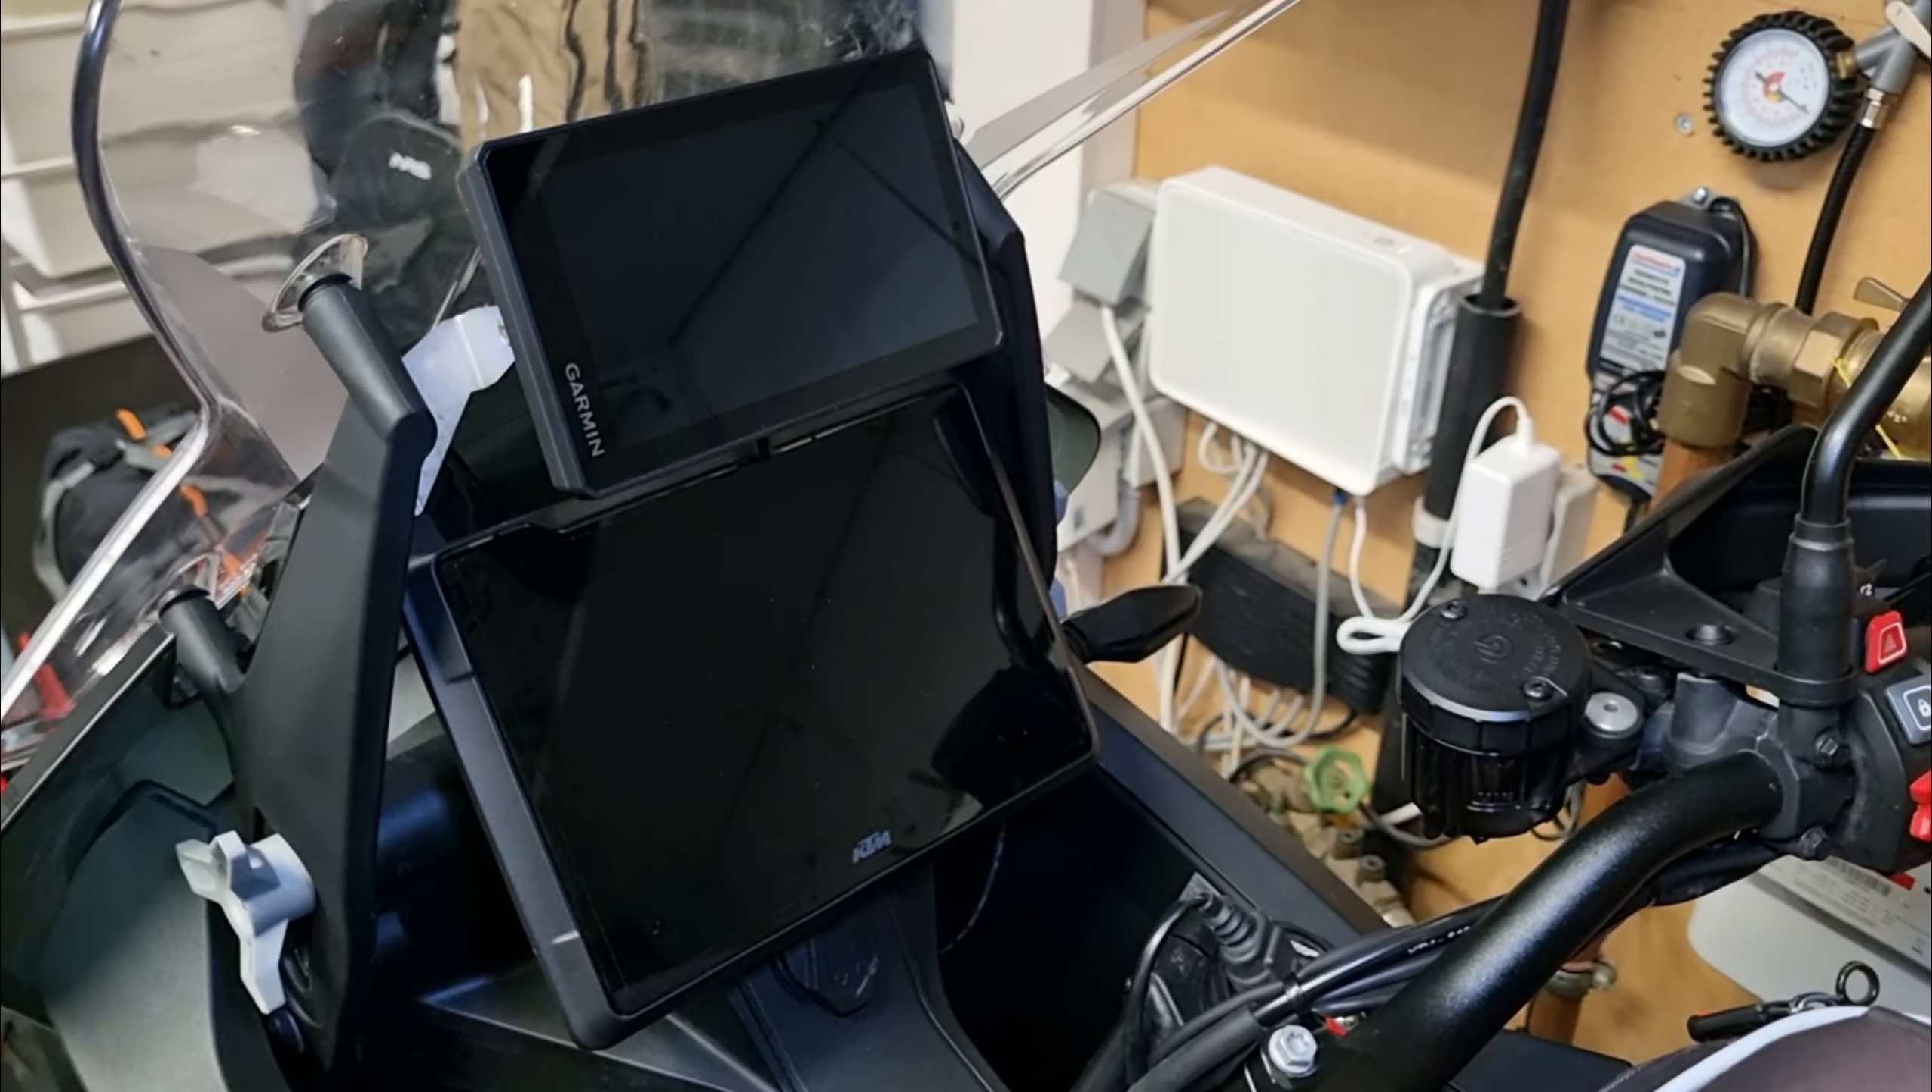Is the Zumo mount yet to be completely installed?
No.